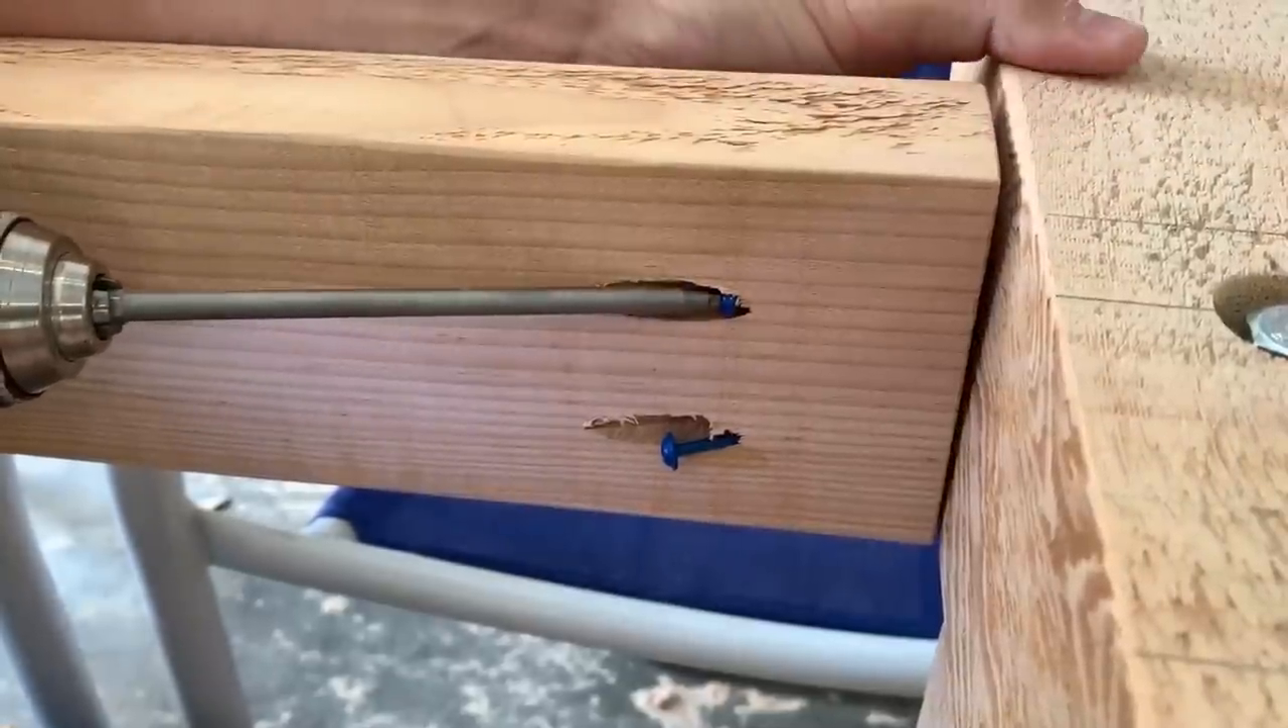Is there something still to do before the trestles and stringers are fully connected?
Yes.